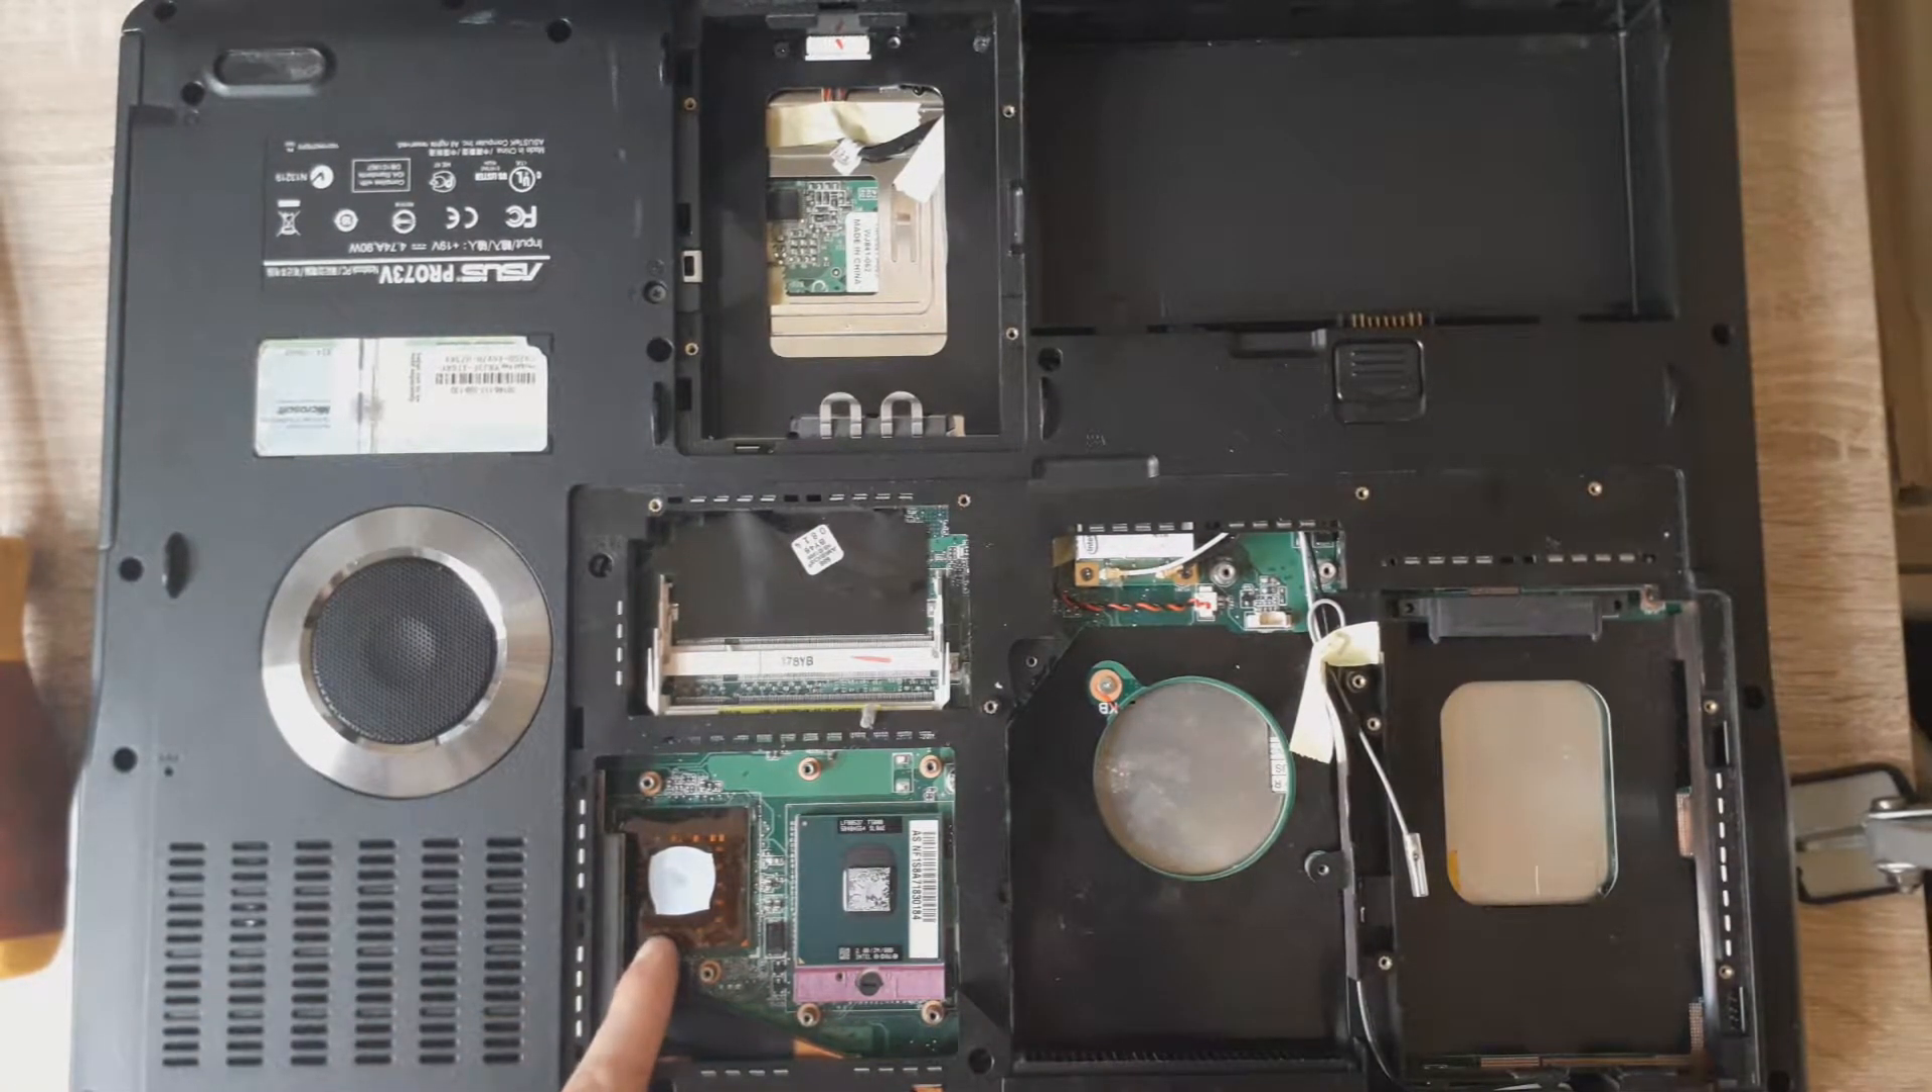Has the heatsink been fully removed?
Yes.